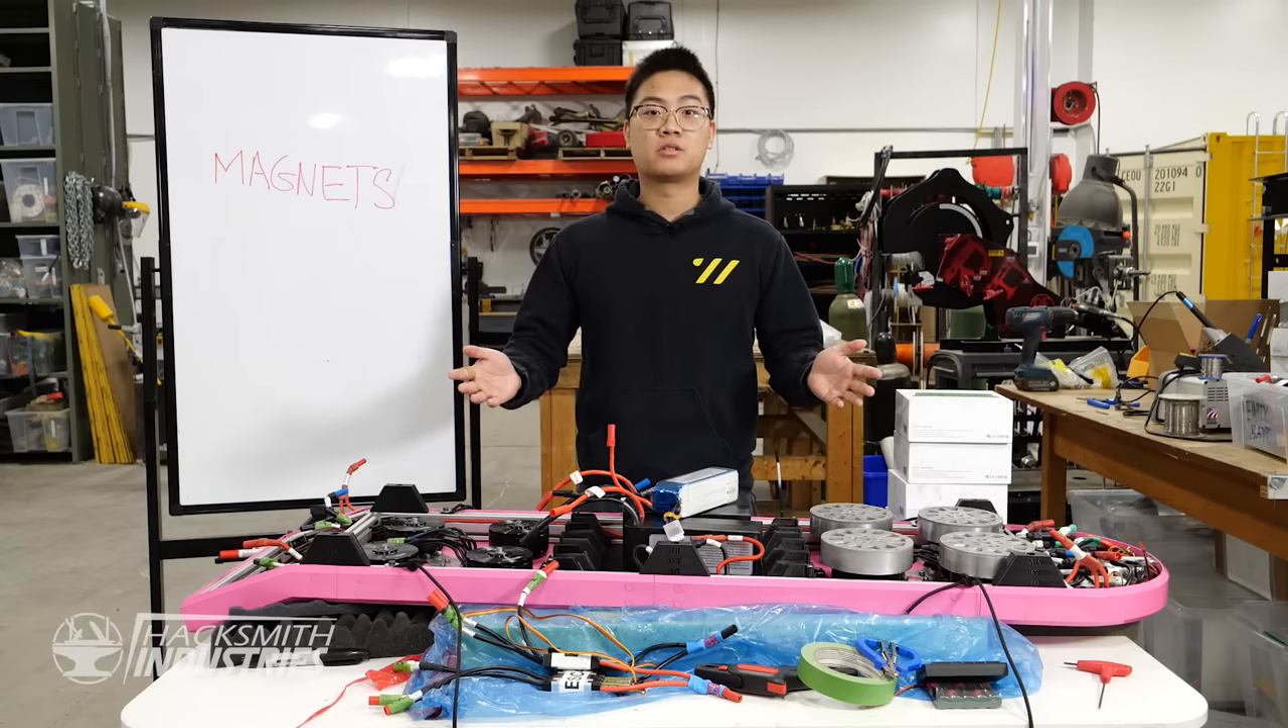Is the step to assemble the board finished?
No.